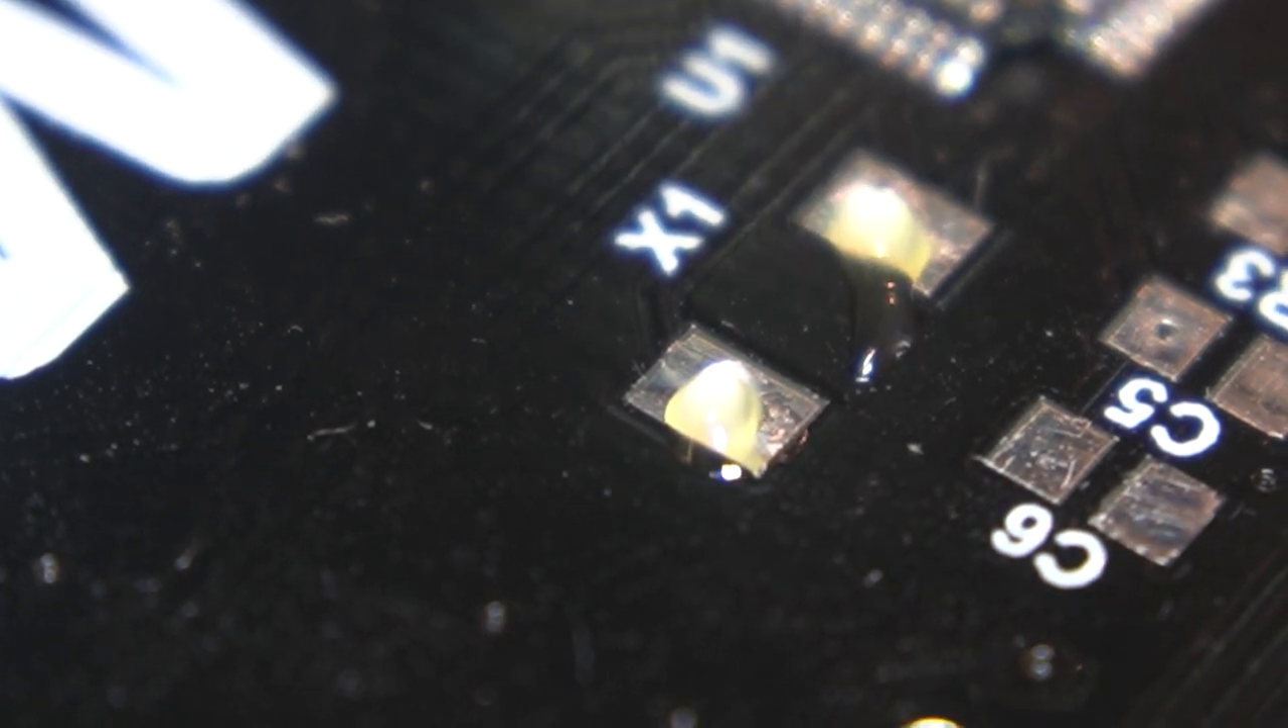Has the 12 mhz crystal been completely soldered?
No.